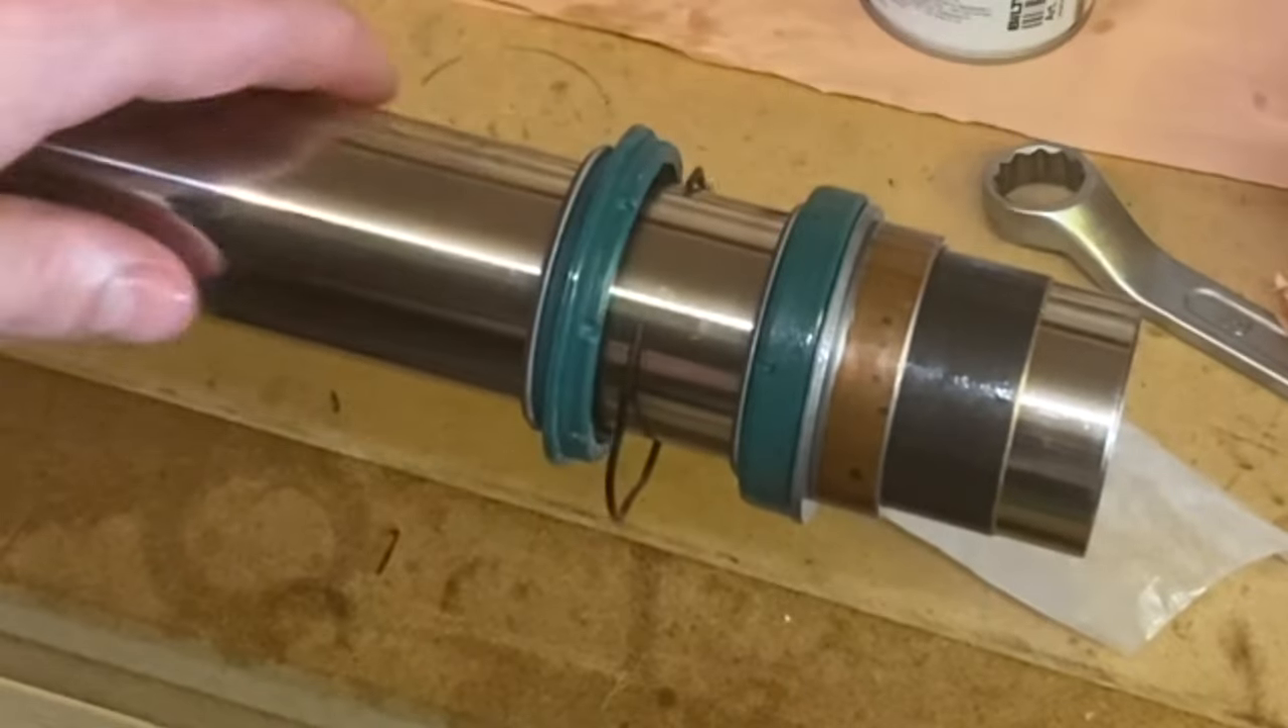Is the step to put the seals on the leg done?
Yes.